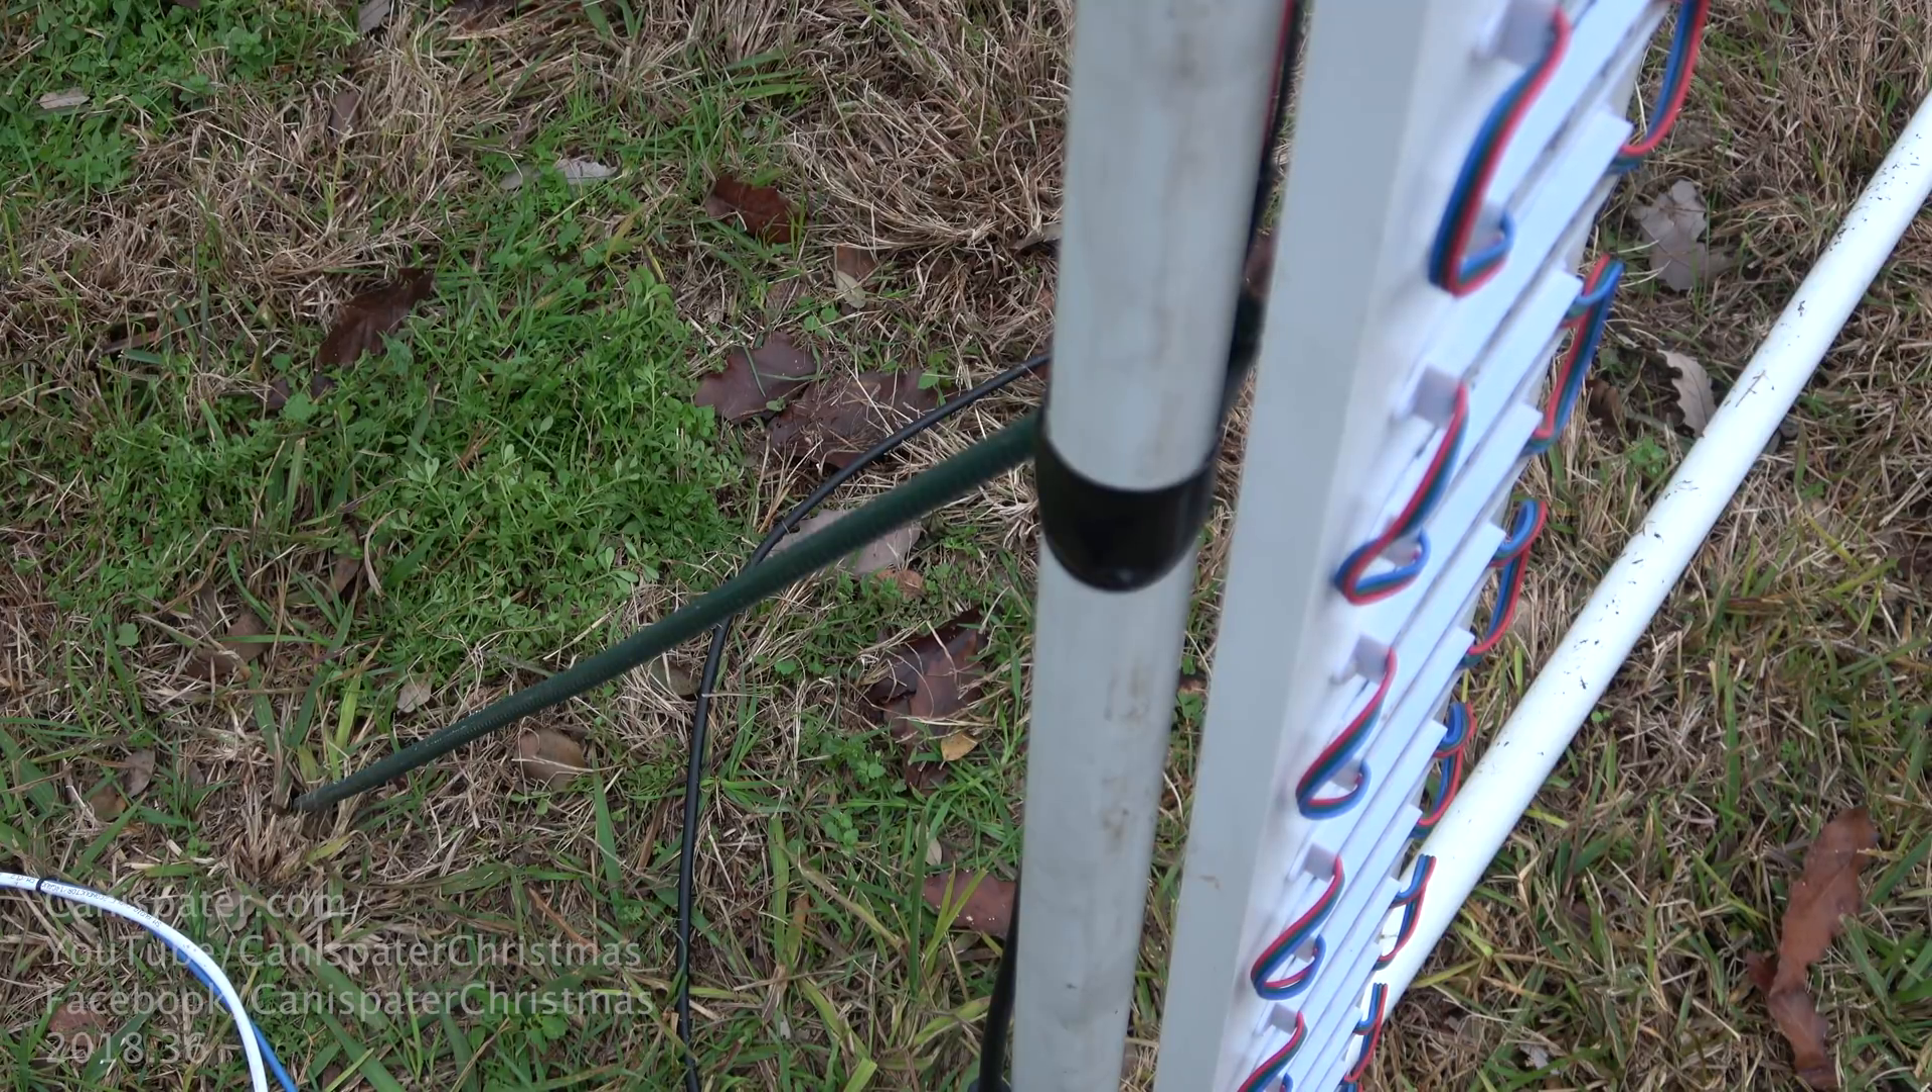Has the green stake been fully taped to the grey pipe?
Yes.